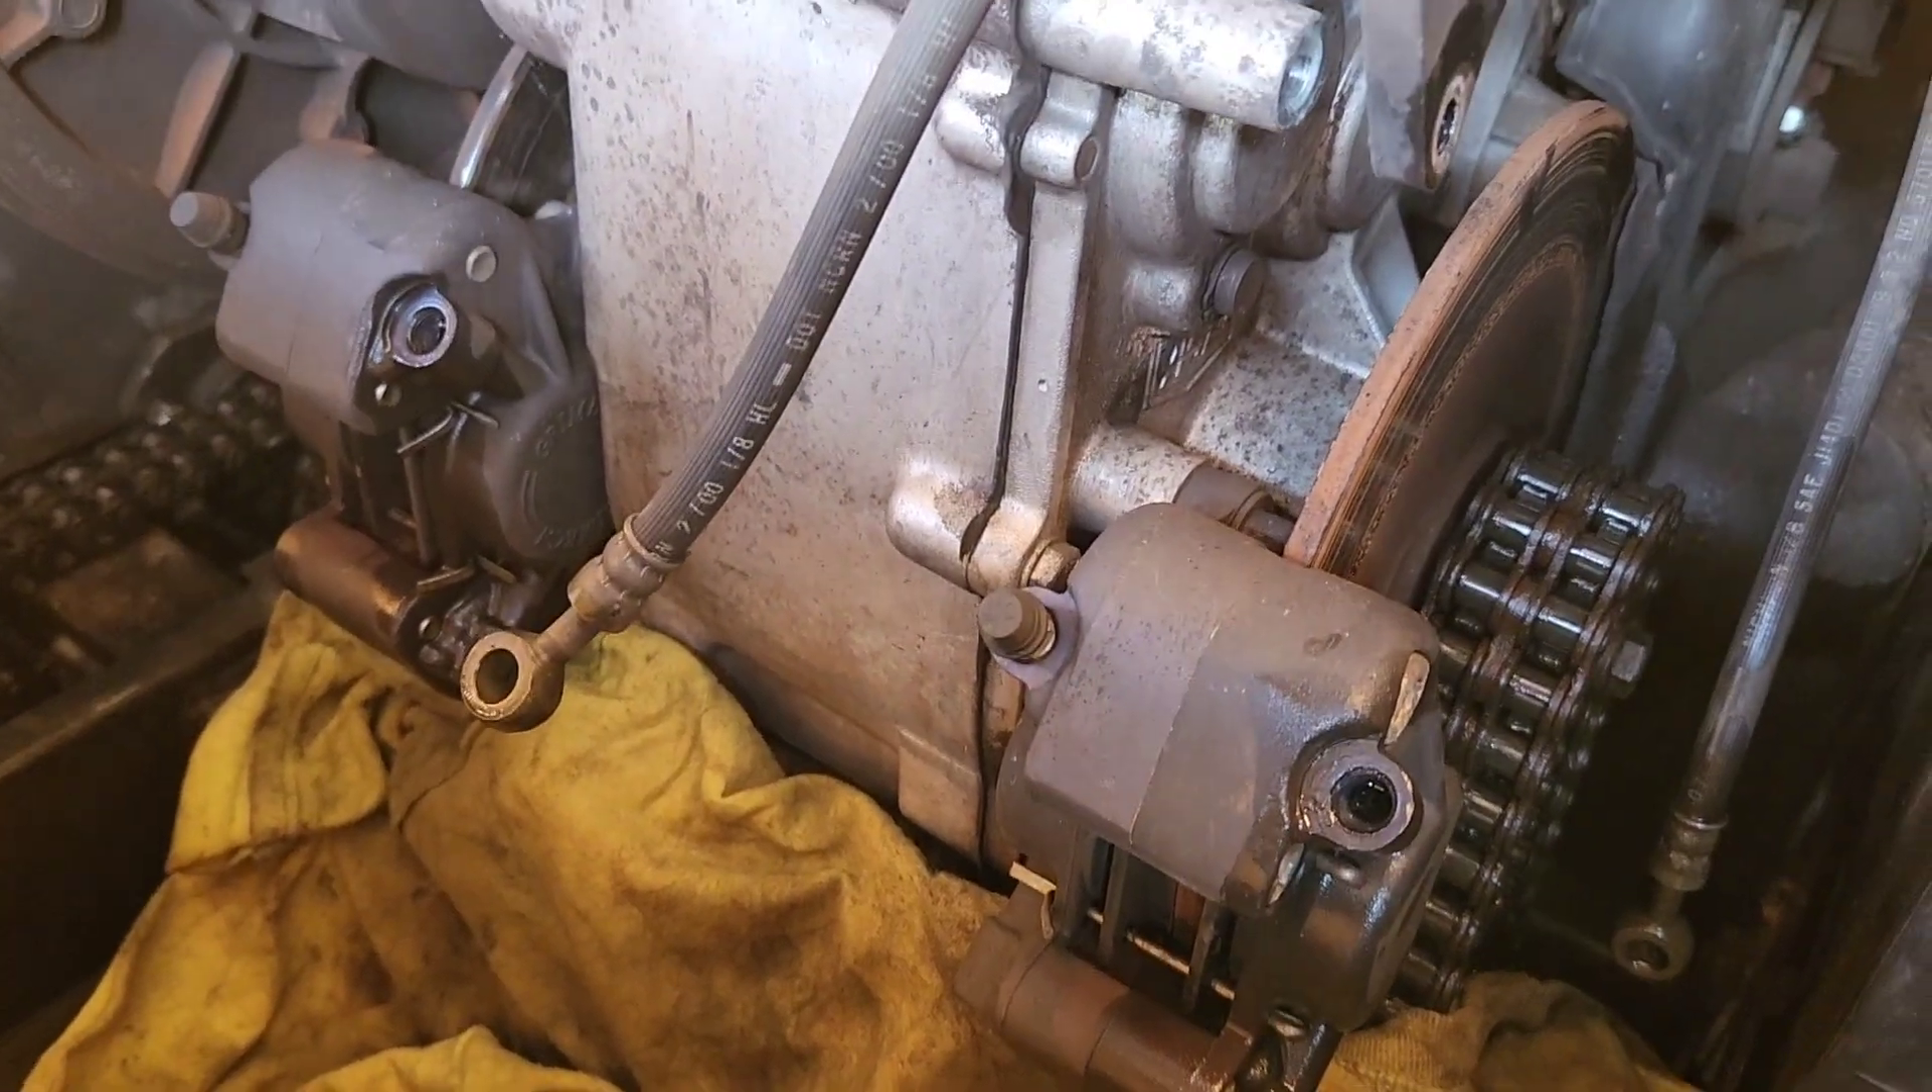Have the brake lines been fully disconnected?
Yes.